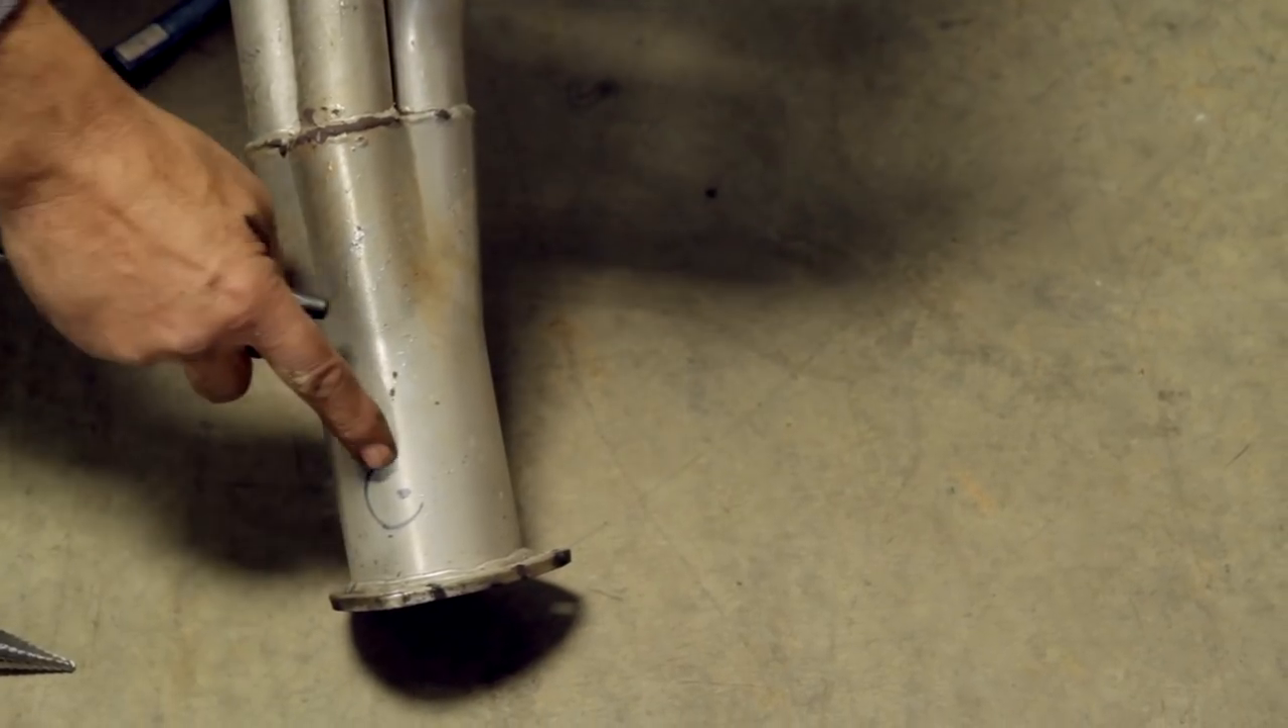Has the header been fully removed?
Yes.